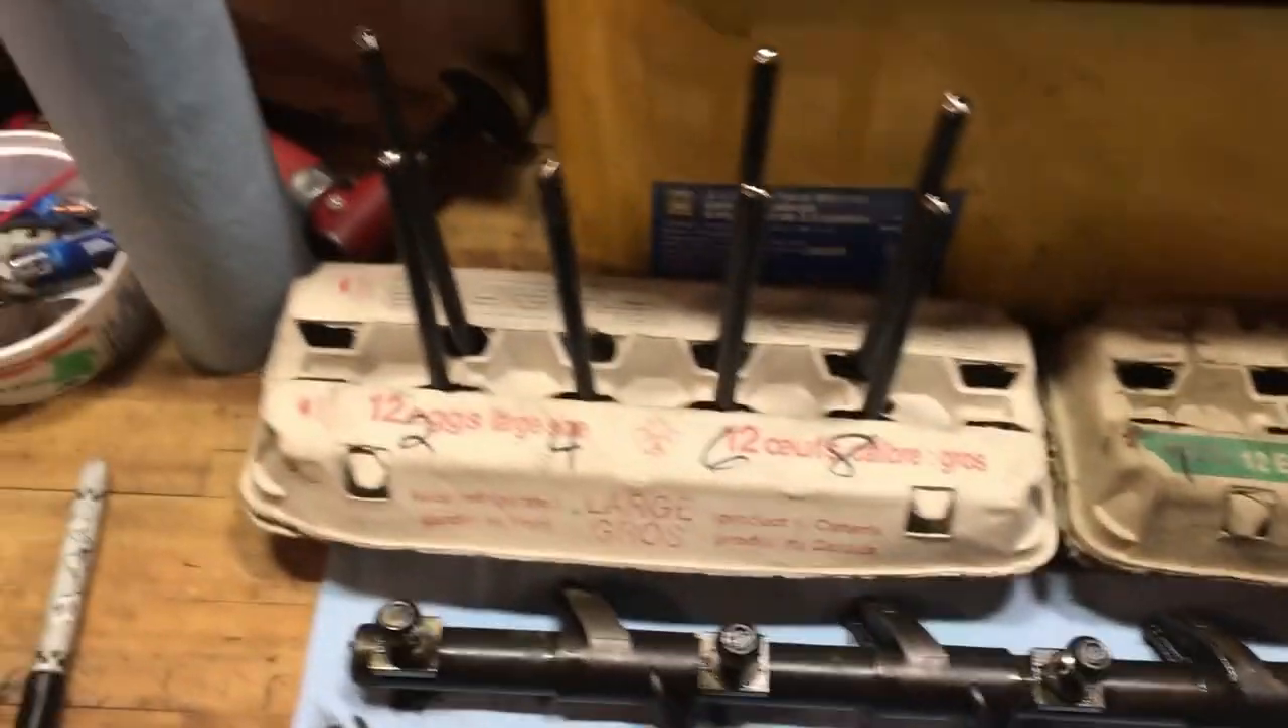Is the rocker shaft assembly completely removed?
Yes.